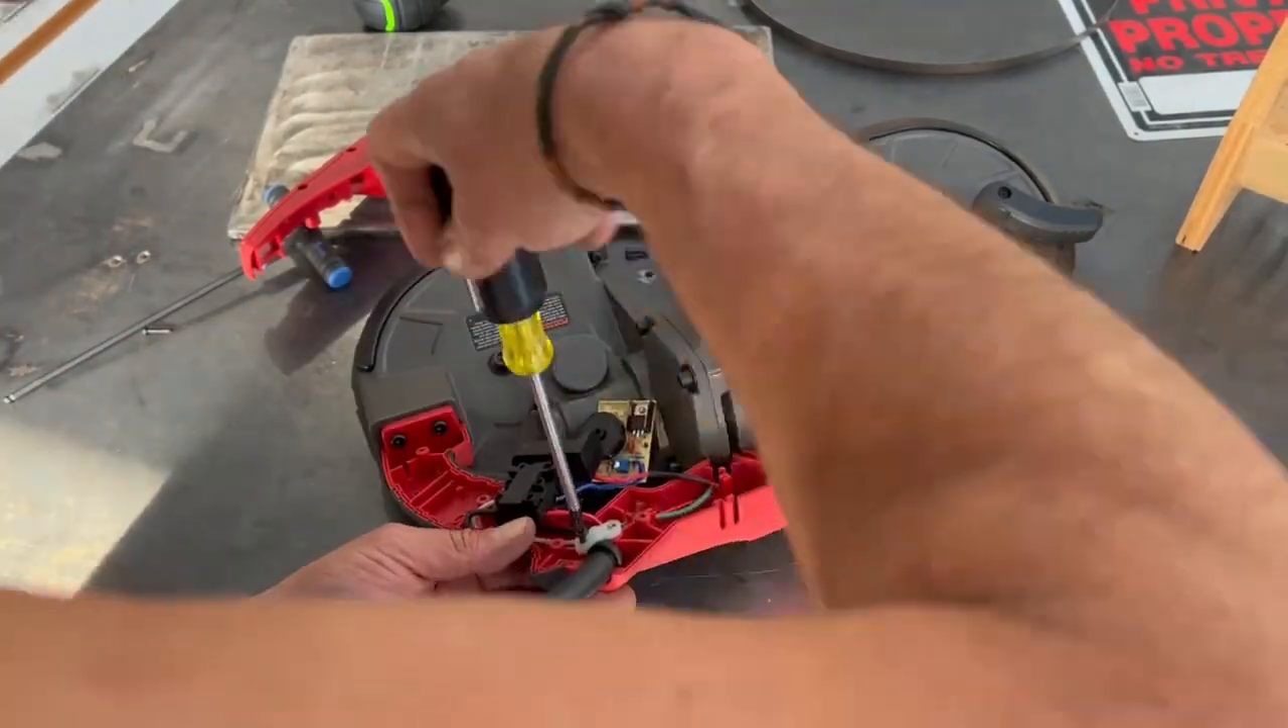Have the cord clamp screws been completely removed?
No.